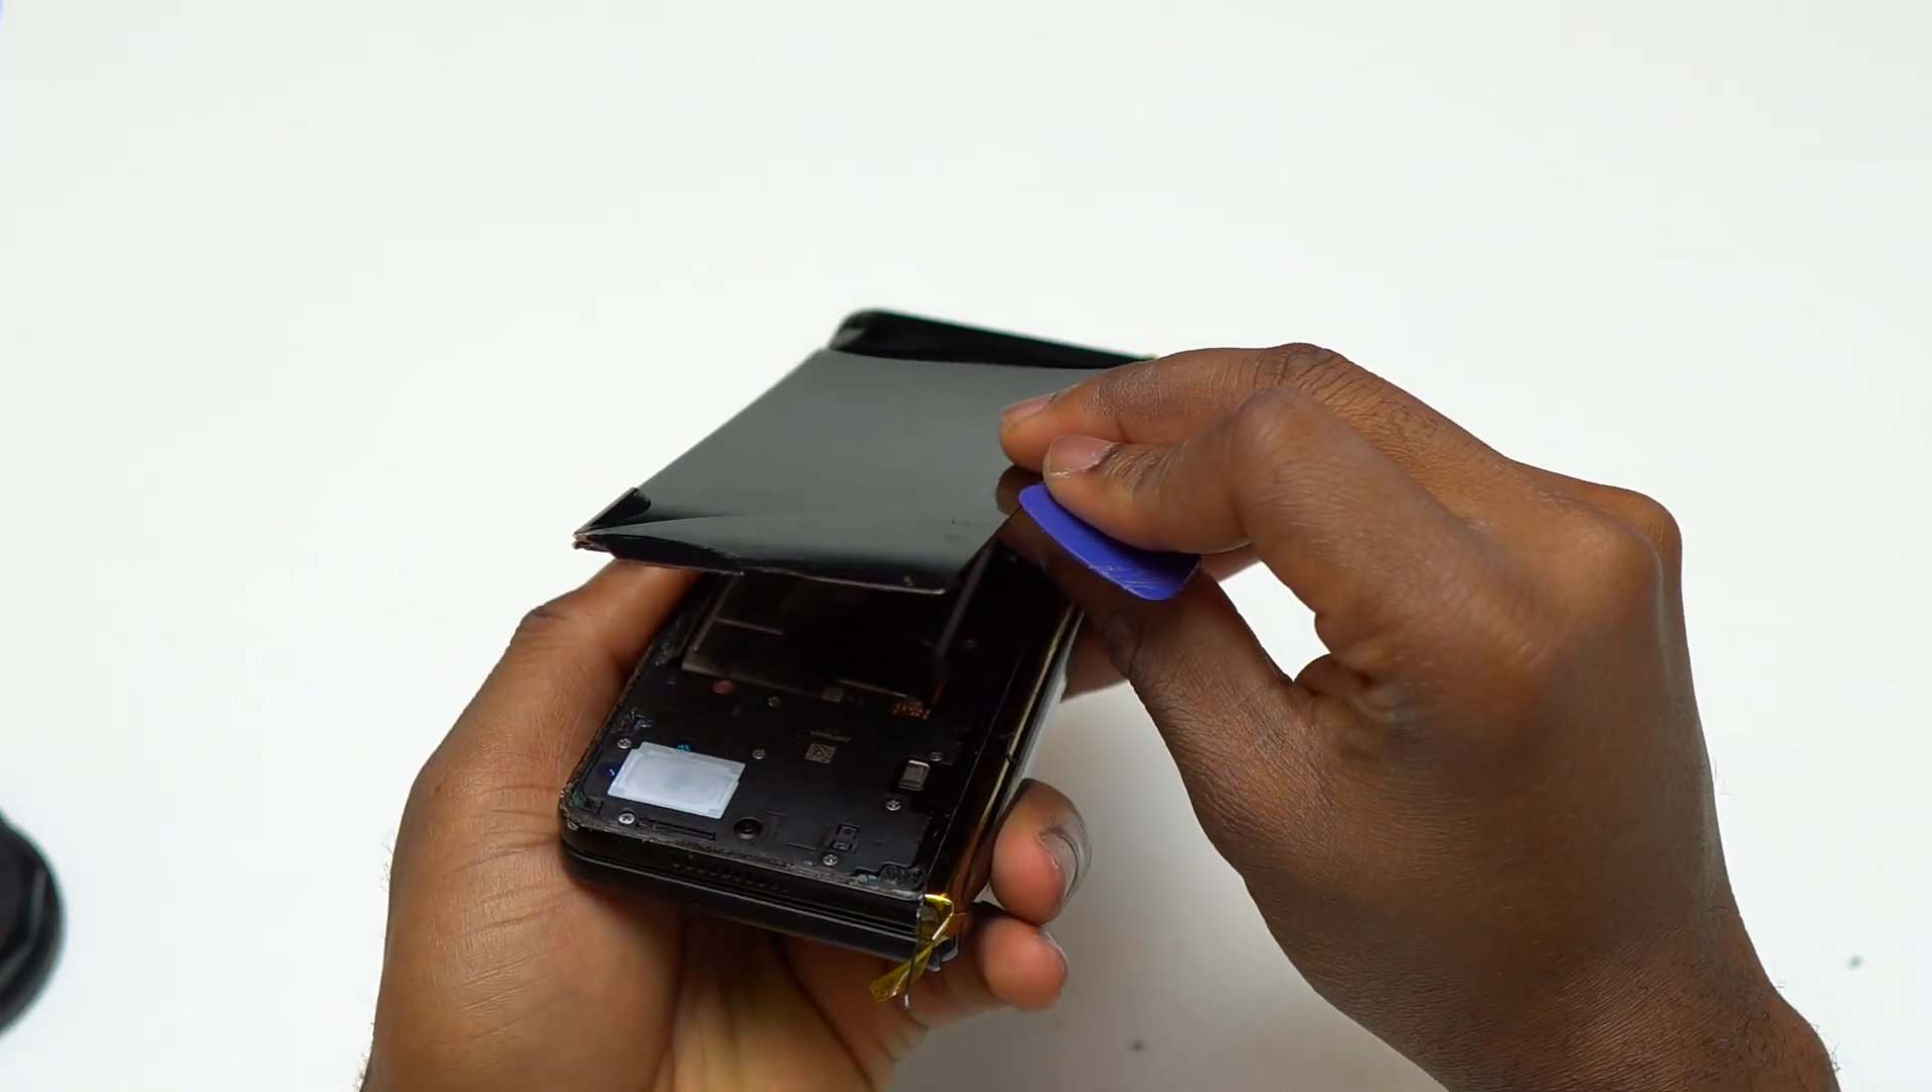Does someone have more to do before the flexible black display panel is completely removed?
Yes.